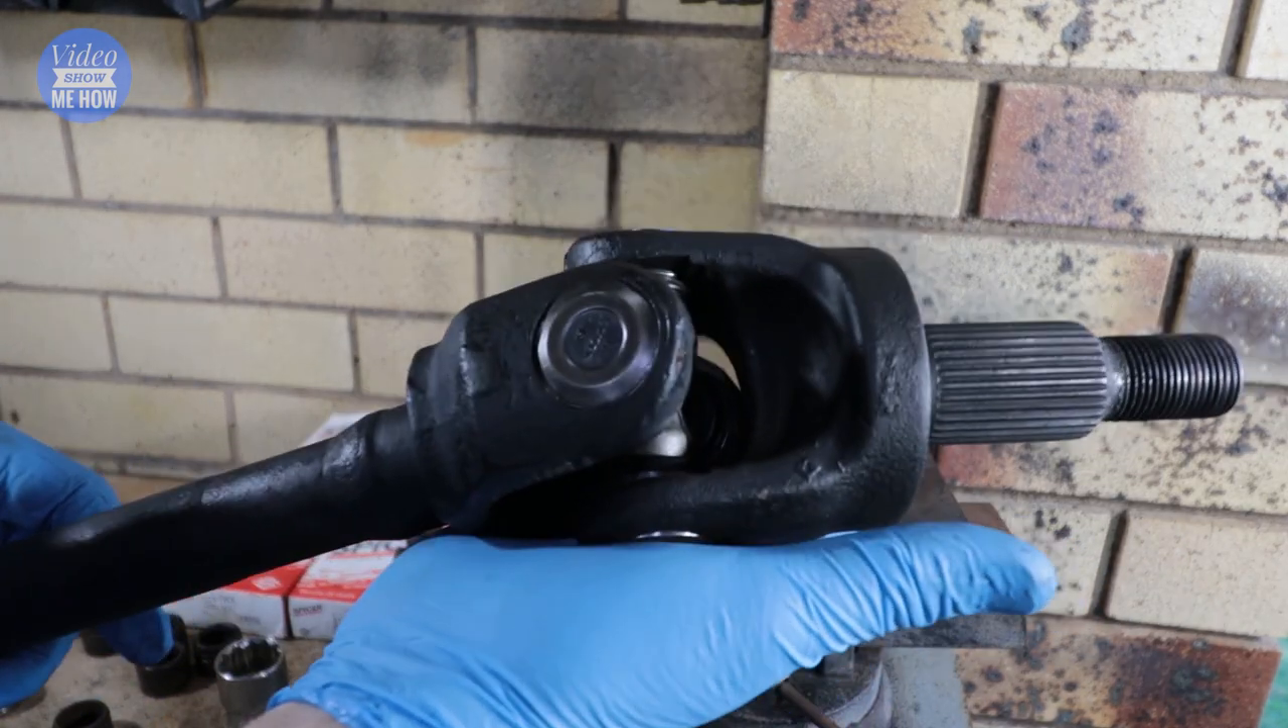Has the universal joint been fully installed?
Yes.